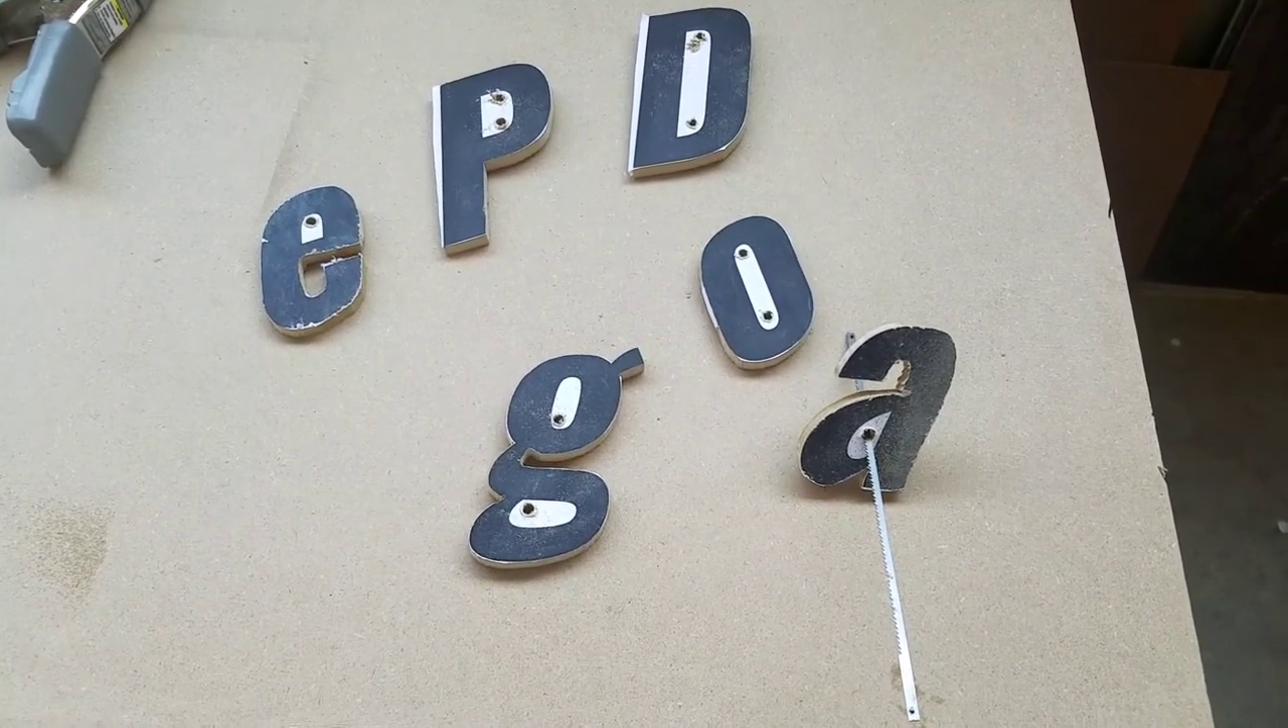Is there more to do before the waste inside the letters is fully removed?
Yes.